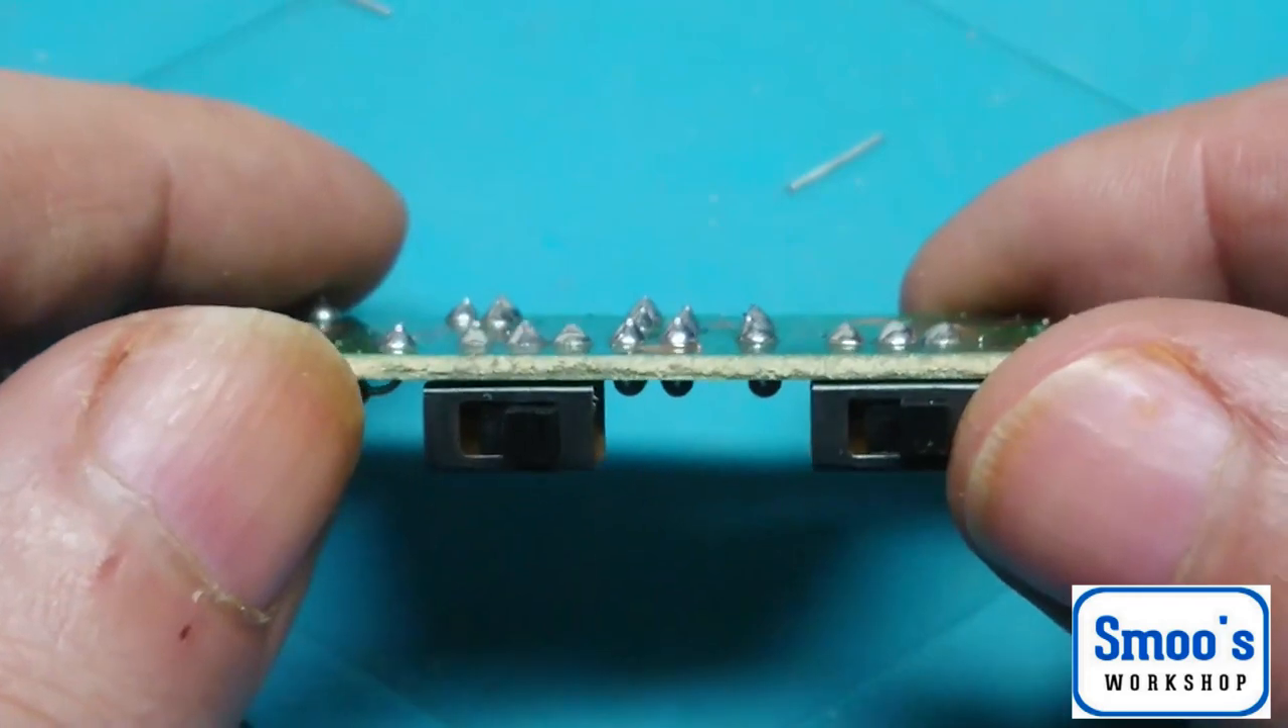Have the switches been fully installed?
Yes.